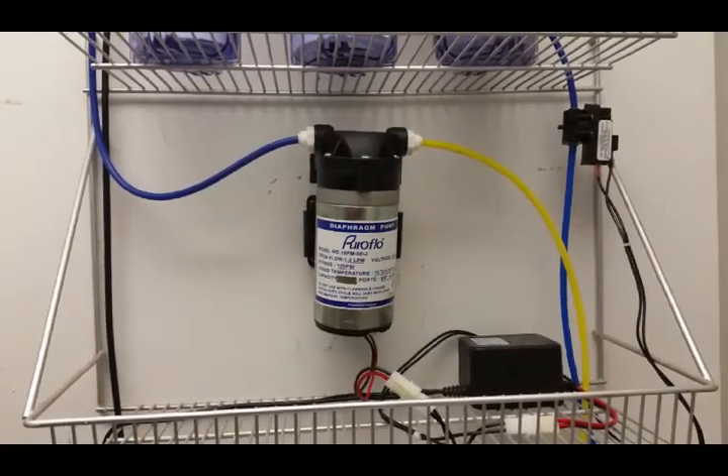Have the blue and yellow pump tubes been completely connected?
Yes.